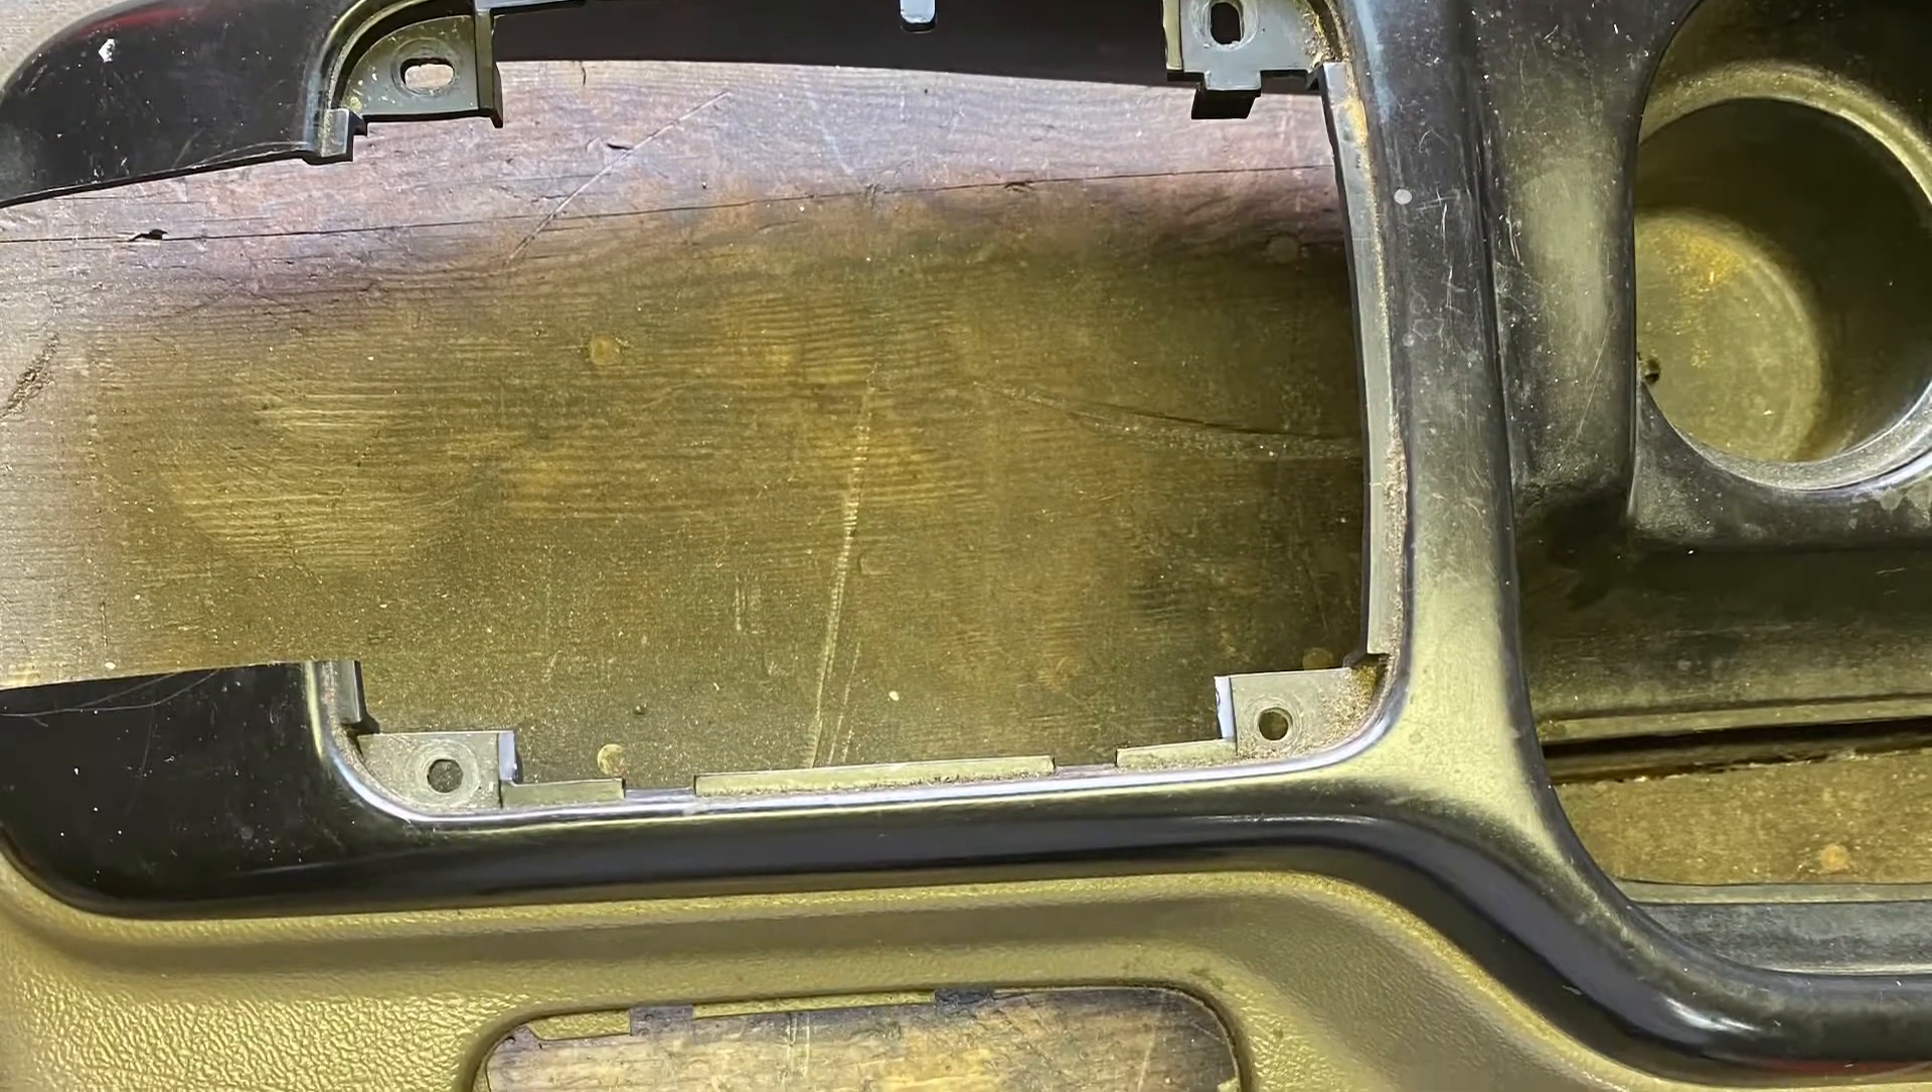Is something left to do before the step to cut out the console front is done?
No.